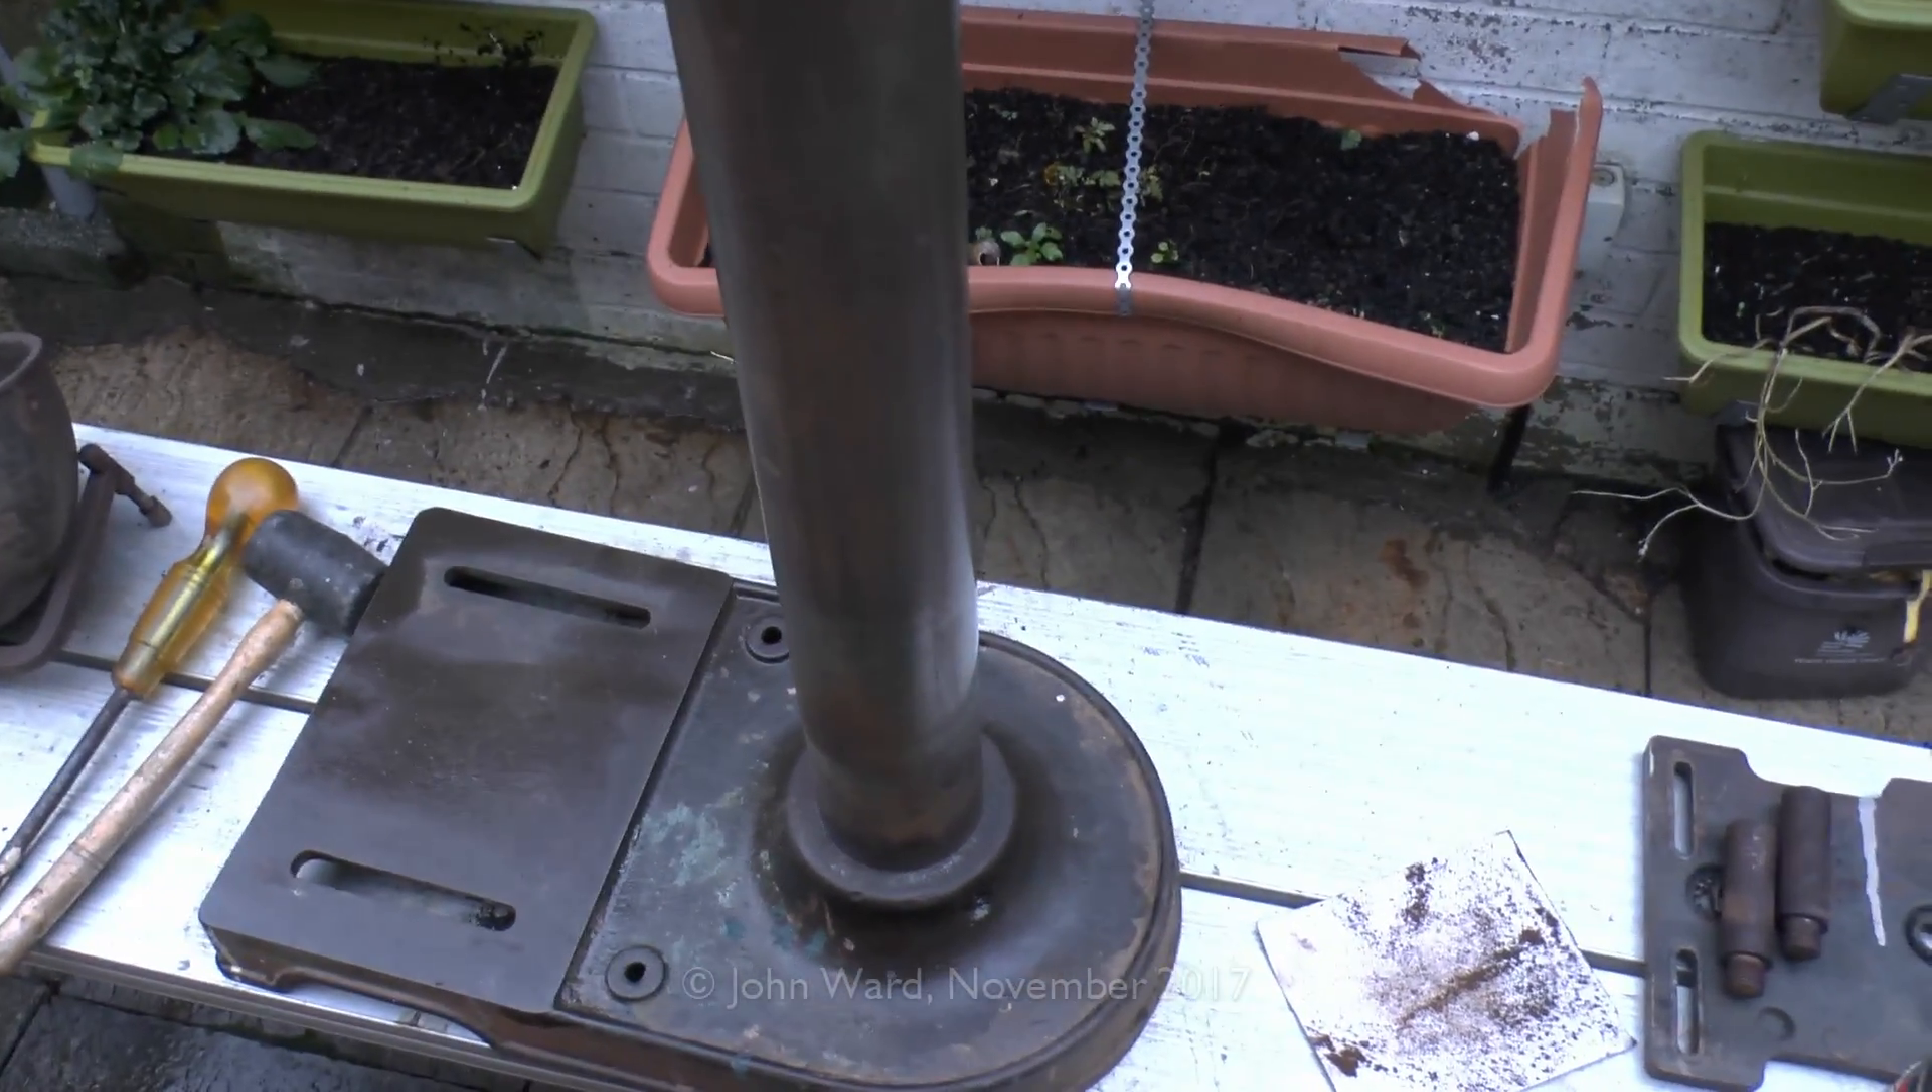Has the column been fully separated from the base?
No.